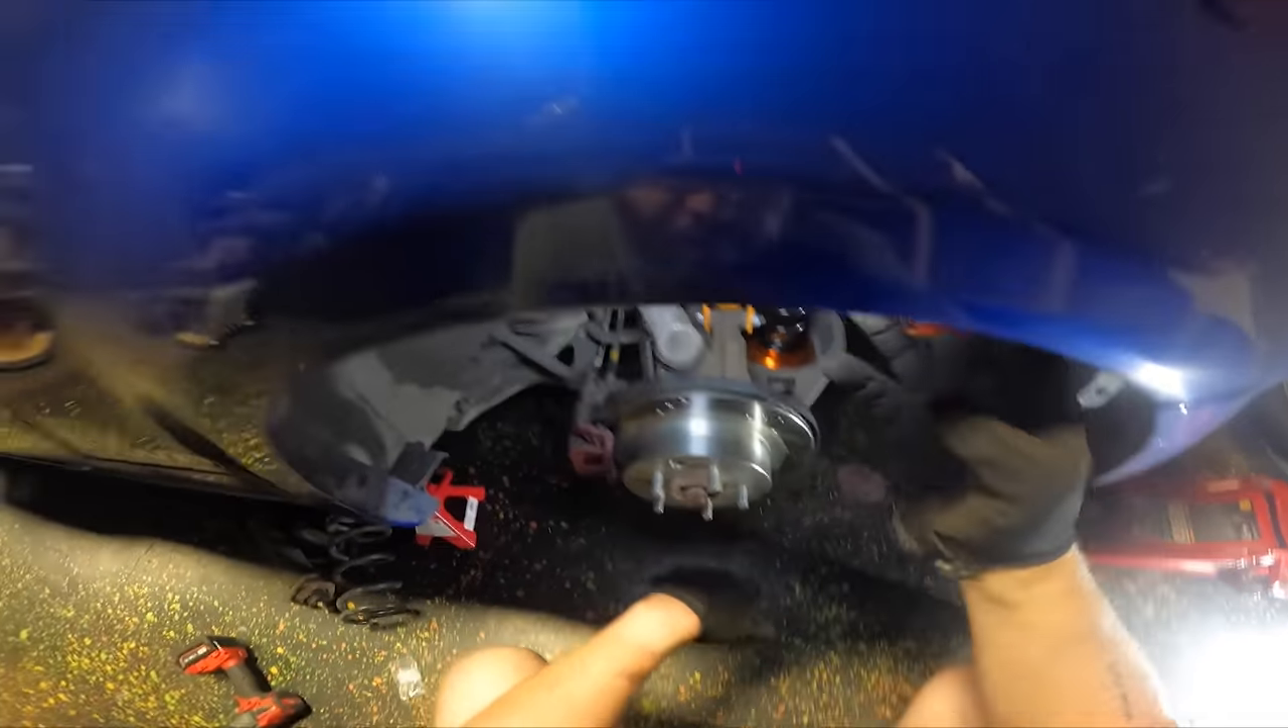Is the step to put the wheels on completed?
No.